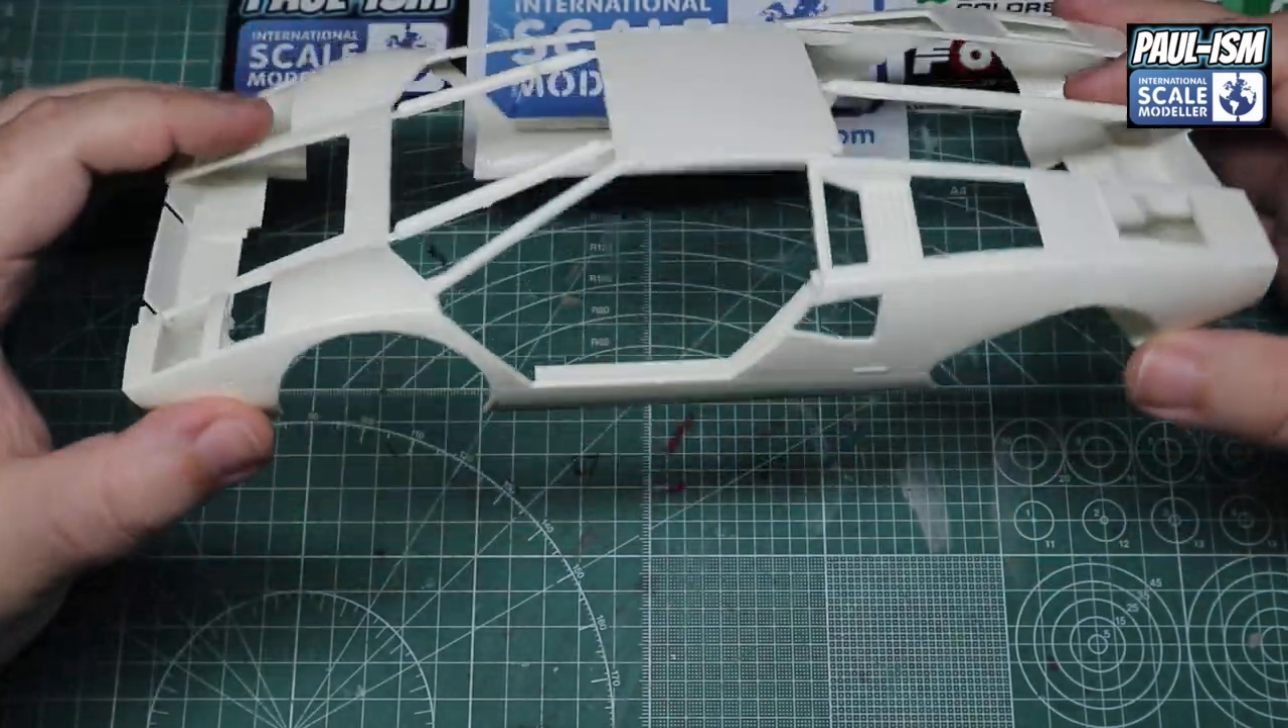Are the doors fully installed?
No.